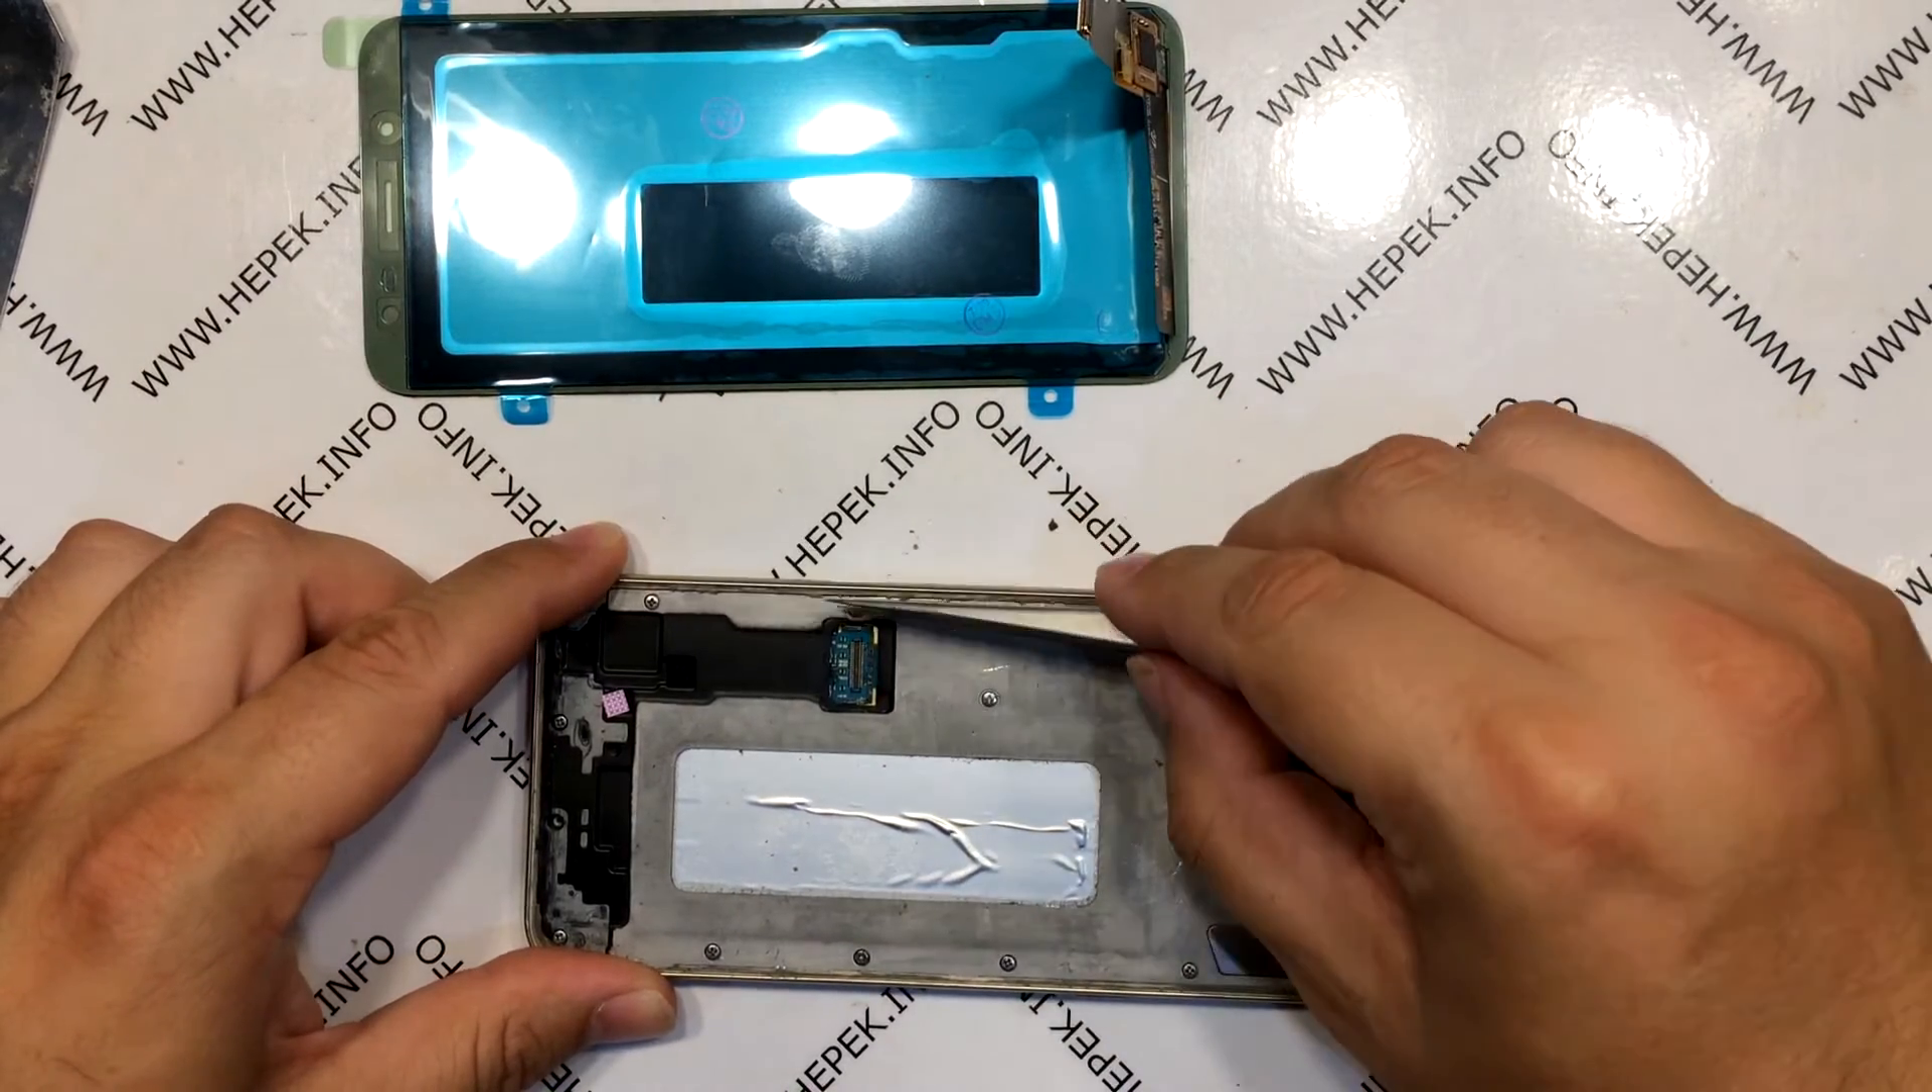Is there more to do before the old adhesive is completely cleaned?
Yes.